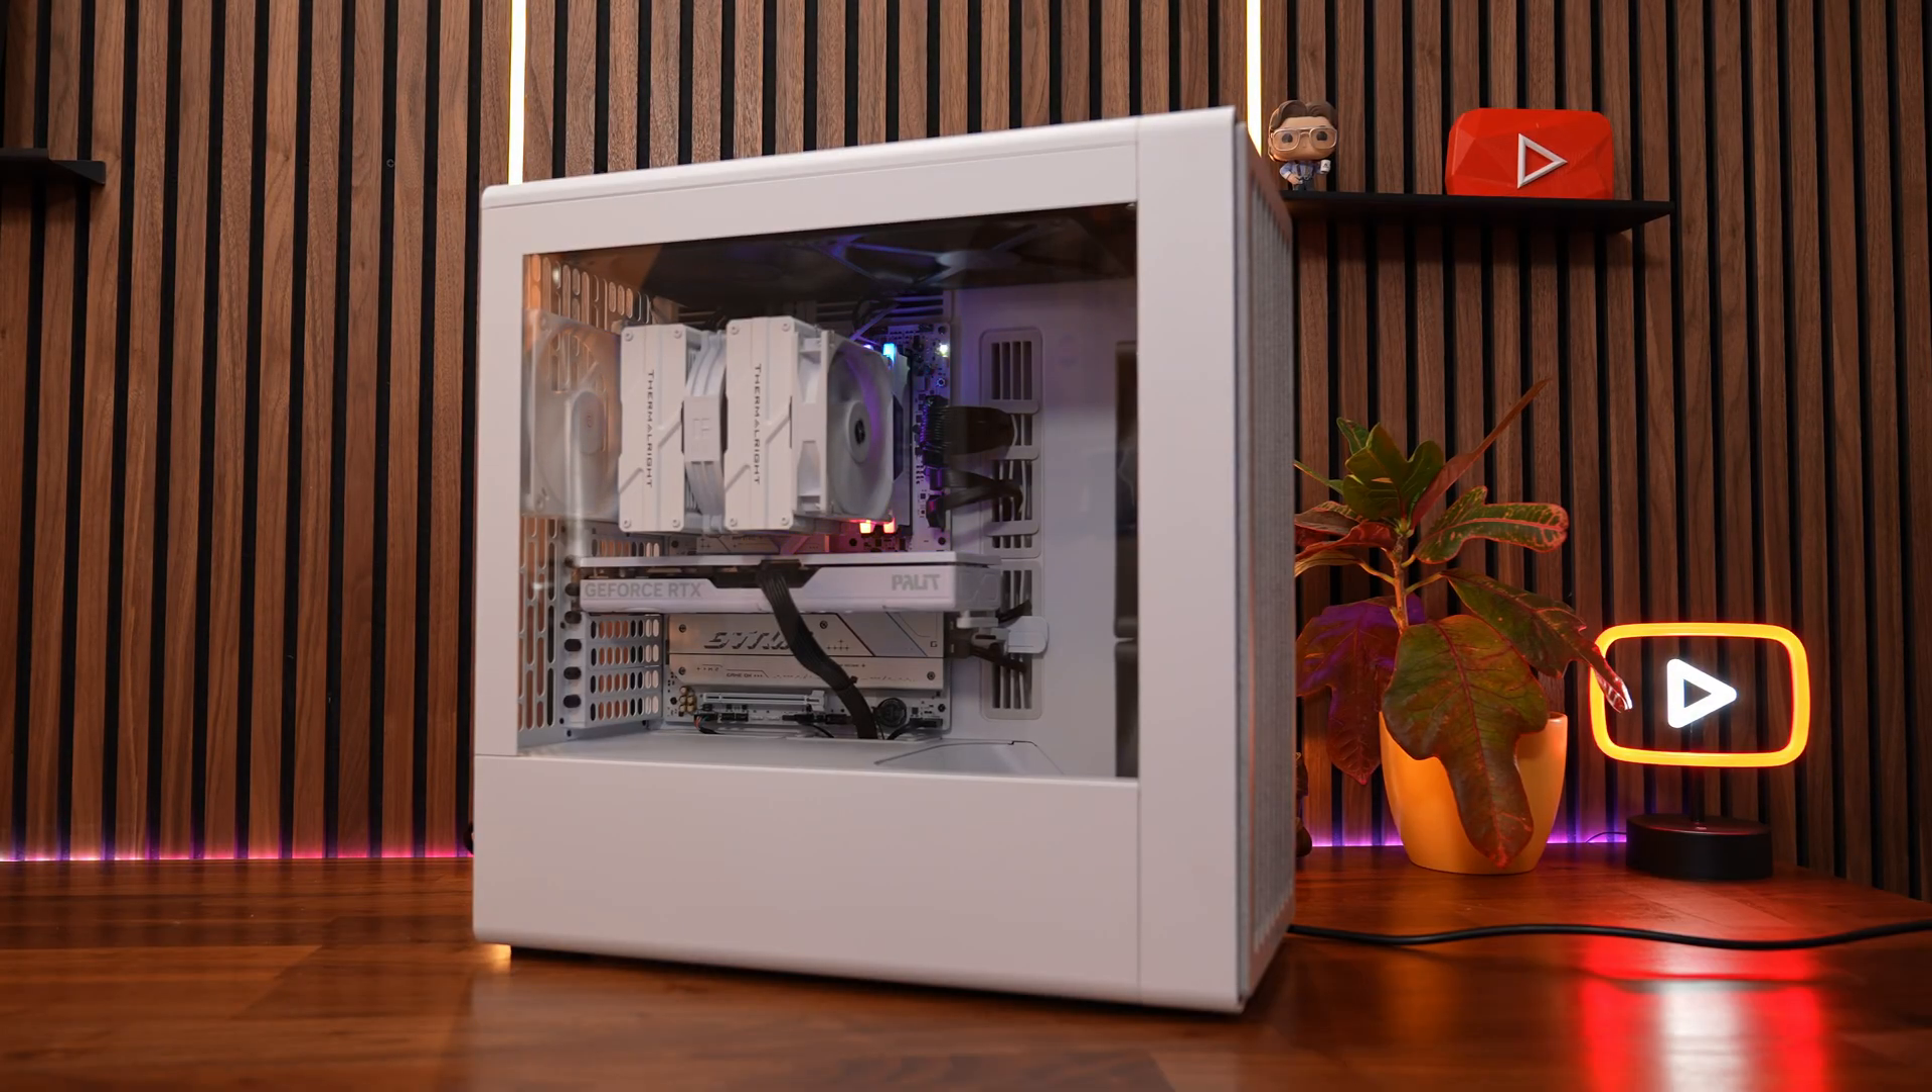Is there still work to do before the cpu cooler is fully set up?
No.